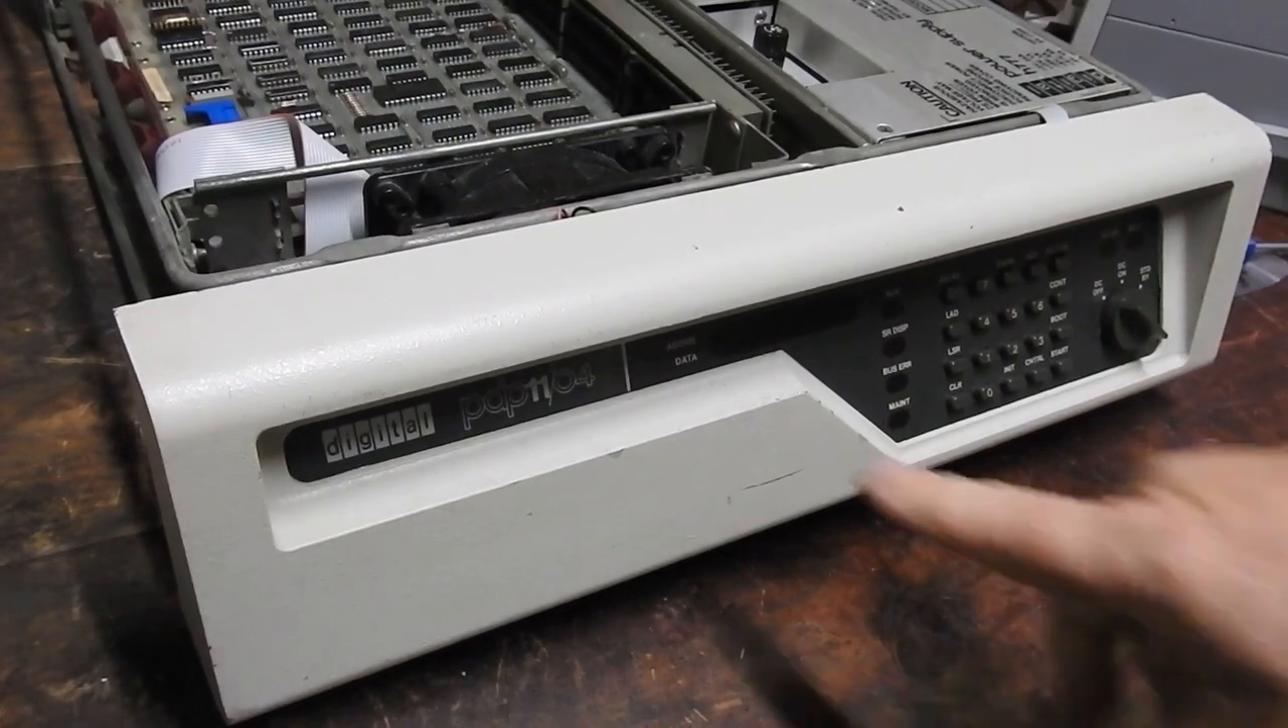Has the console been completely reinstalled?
Yes.